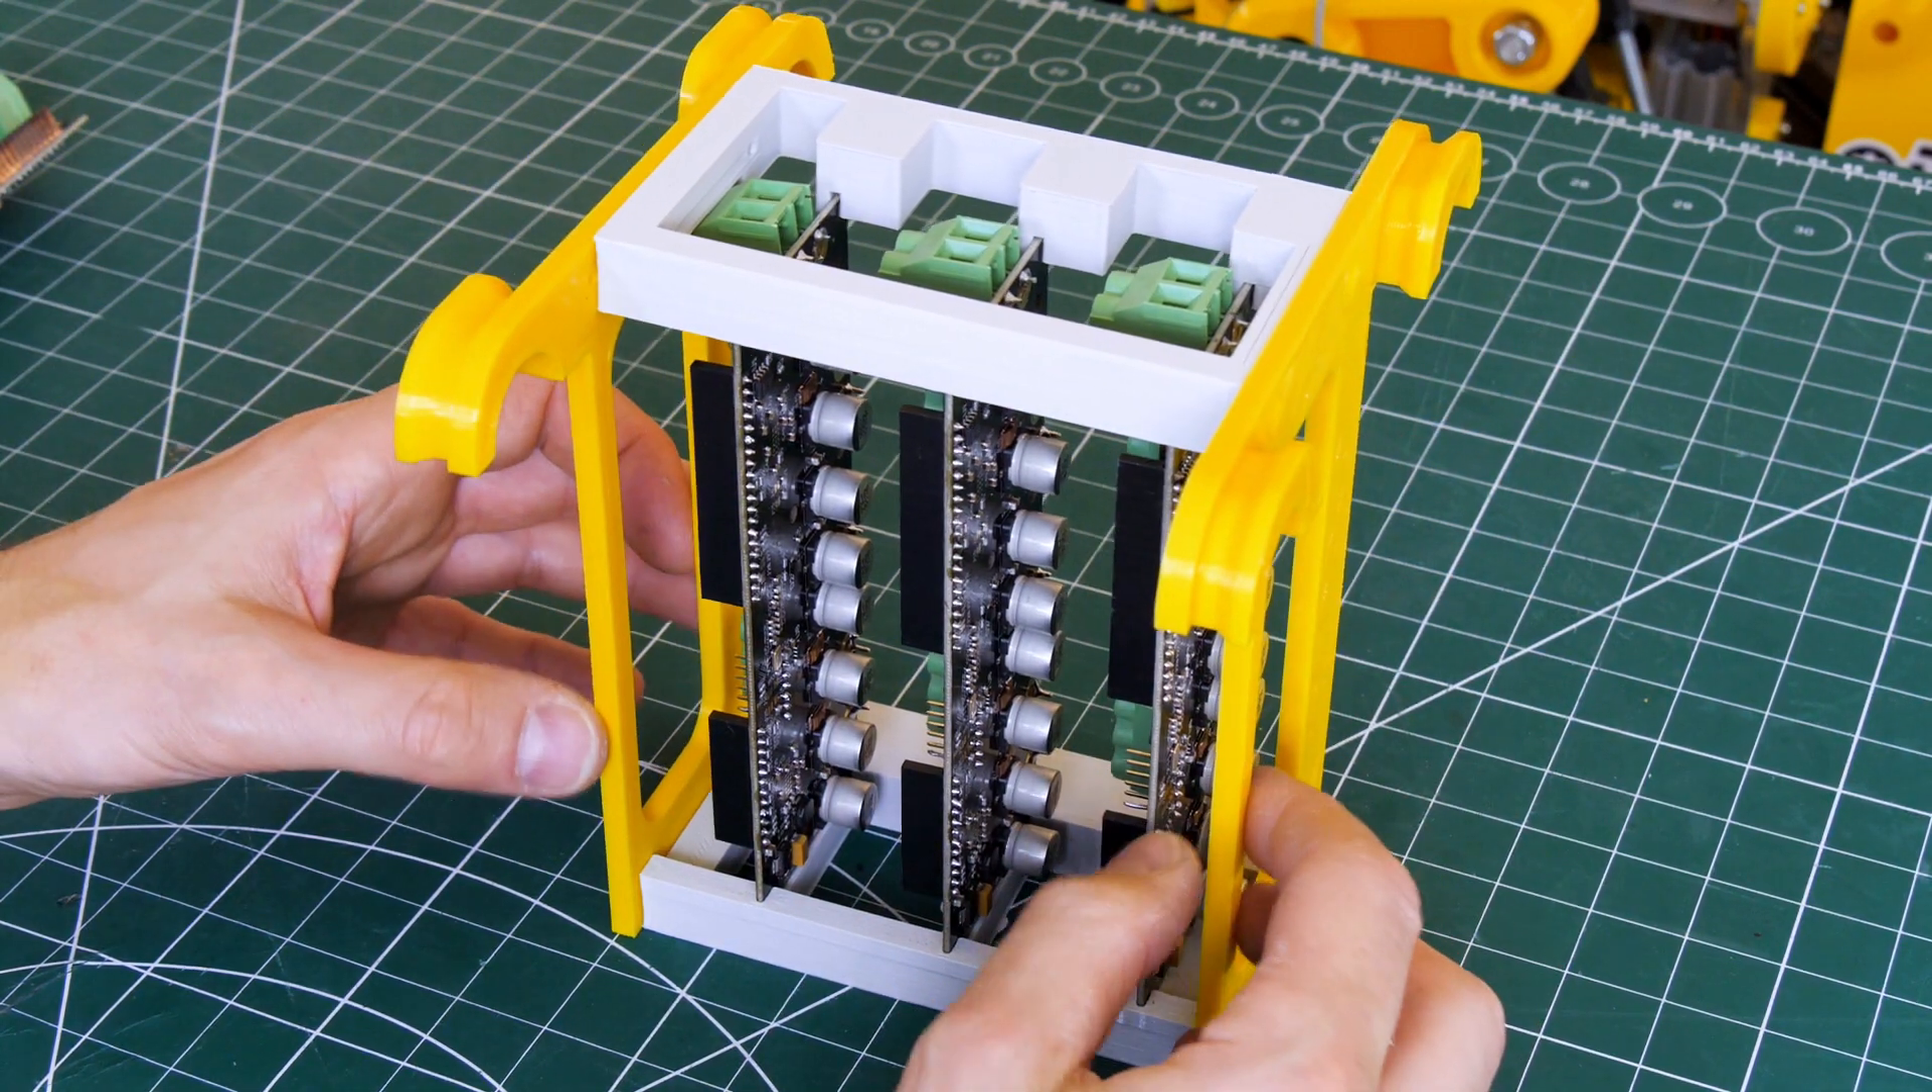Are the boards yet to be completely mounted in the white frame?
No.